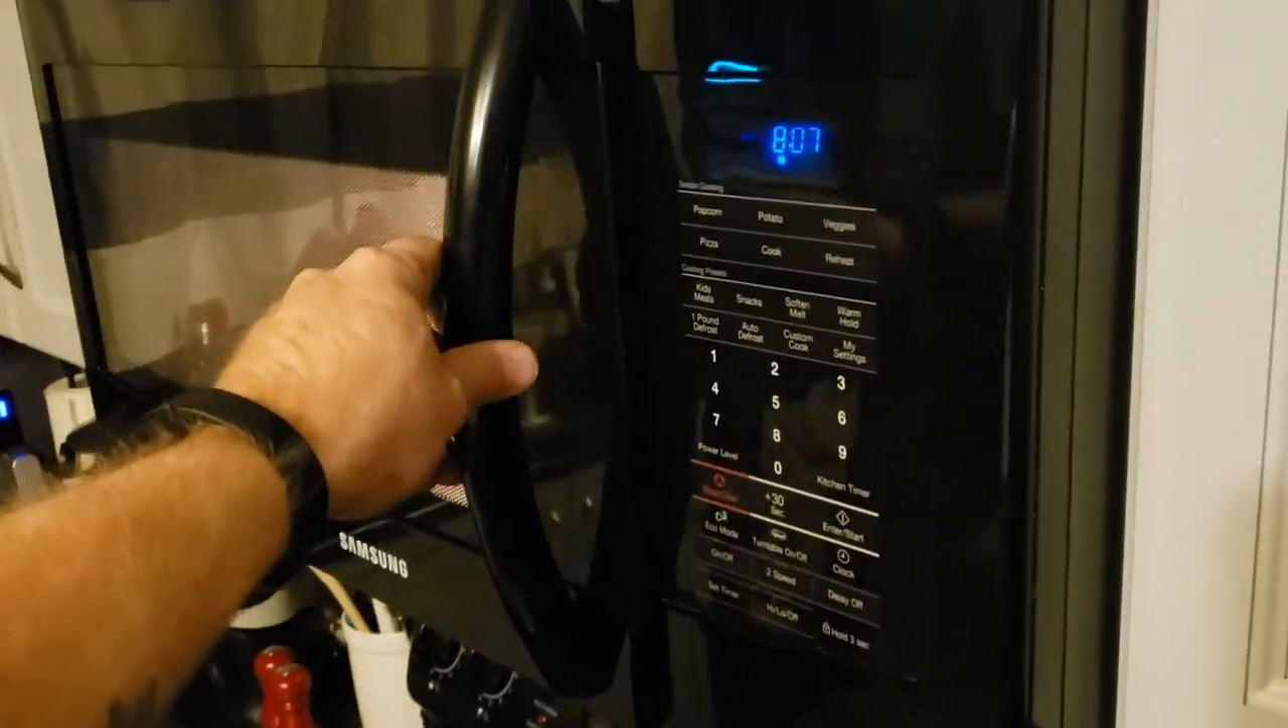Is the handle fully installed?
Yes.